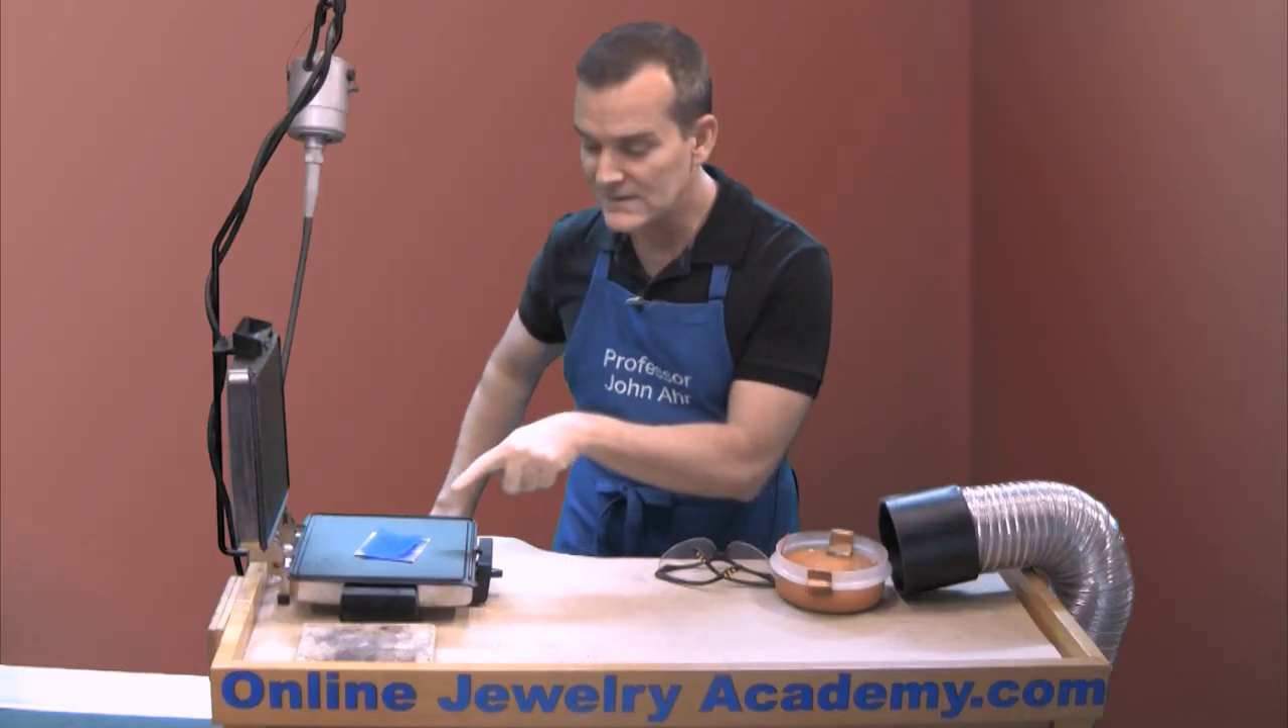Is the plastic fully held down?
No.